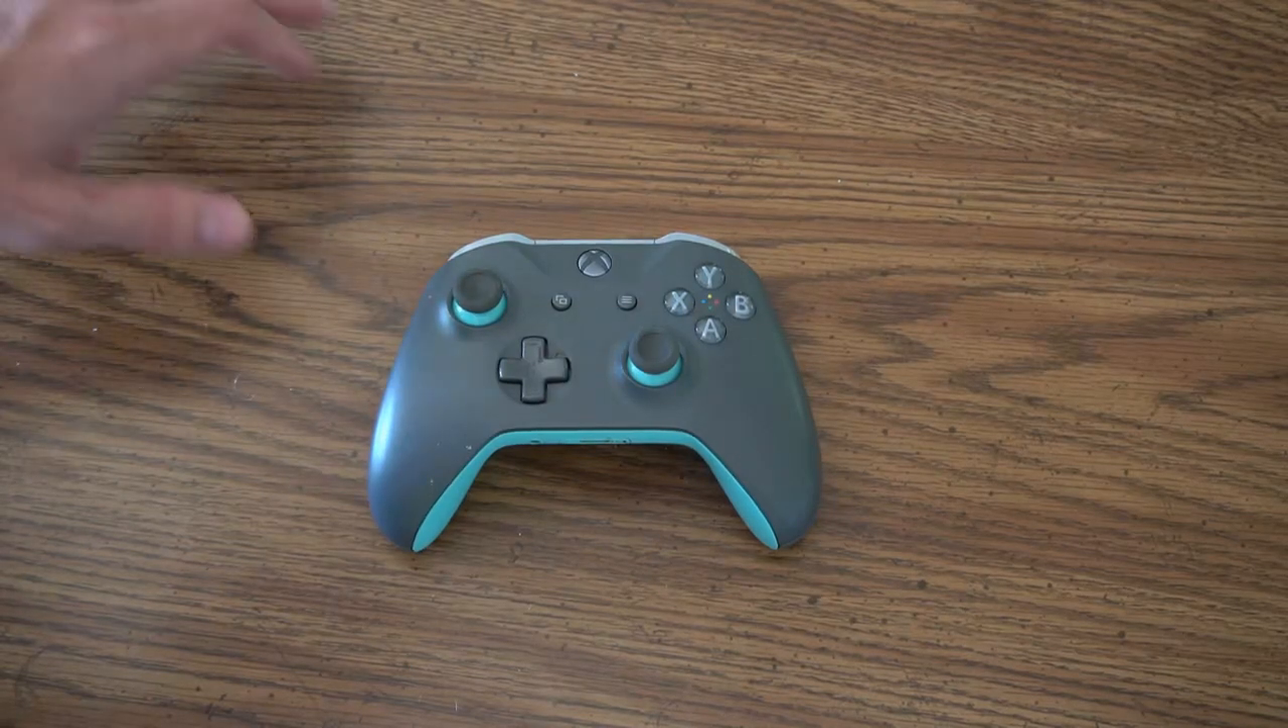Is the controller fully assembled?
Yes.